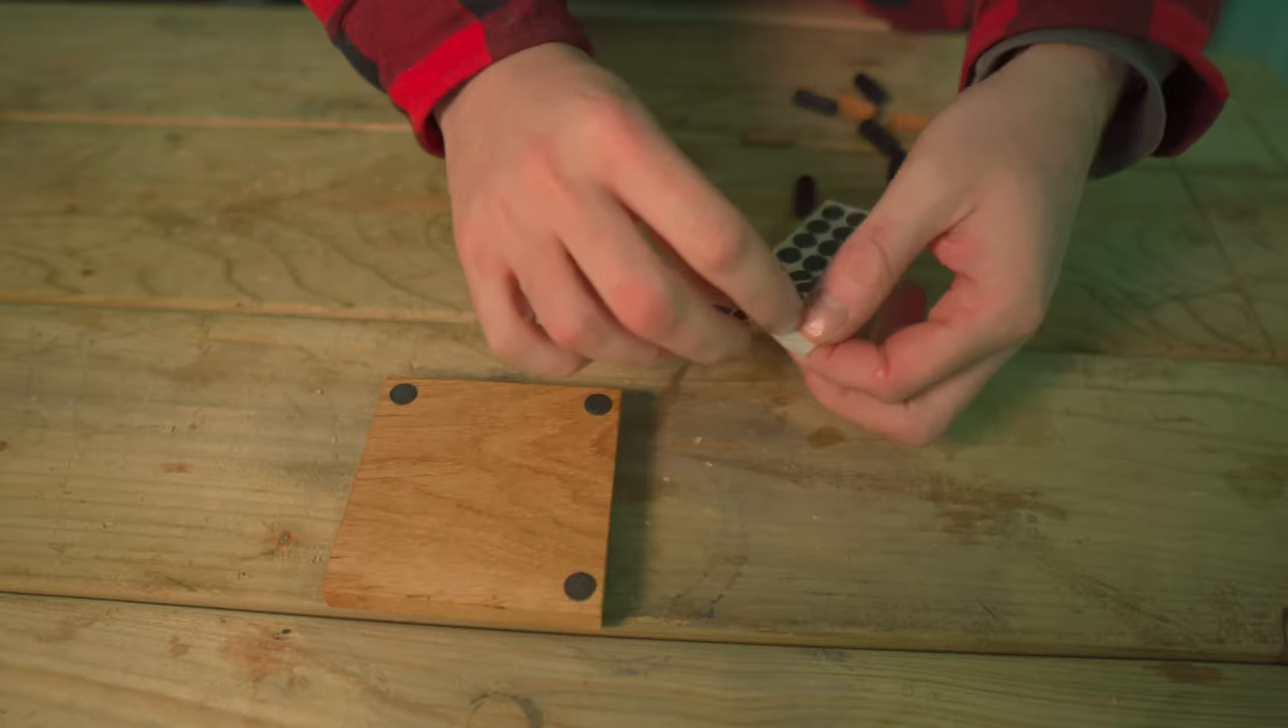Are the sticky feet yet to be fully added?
Yes.